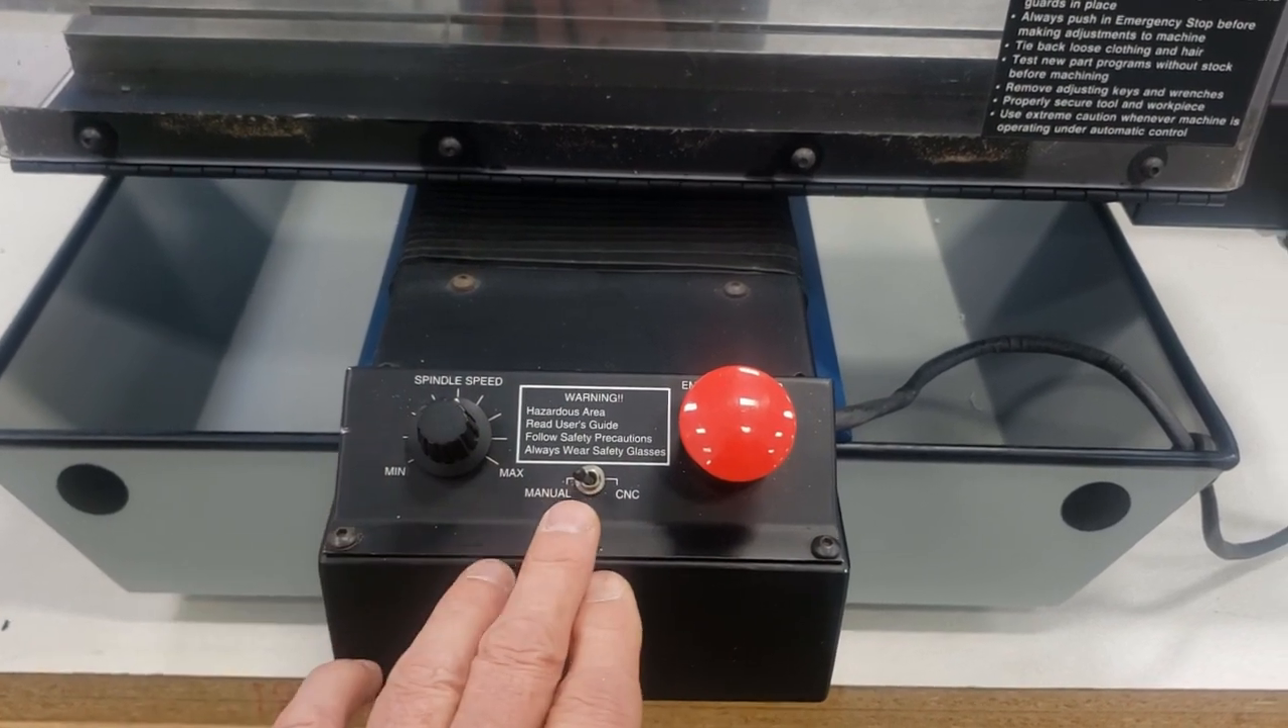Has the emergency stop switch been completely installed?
Yes.